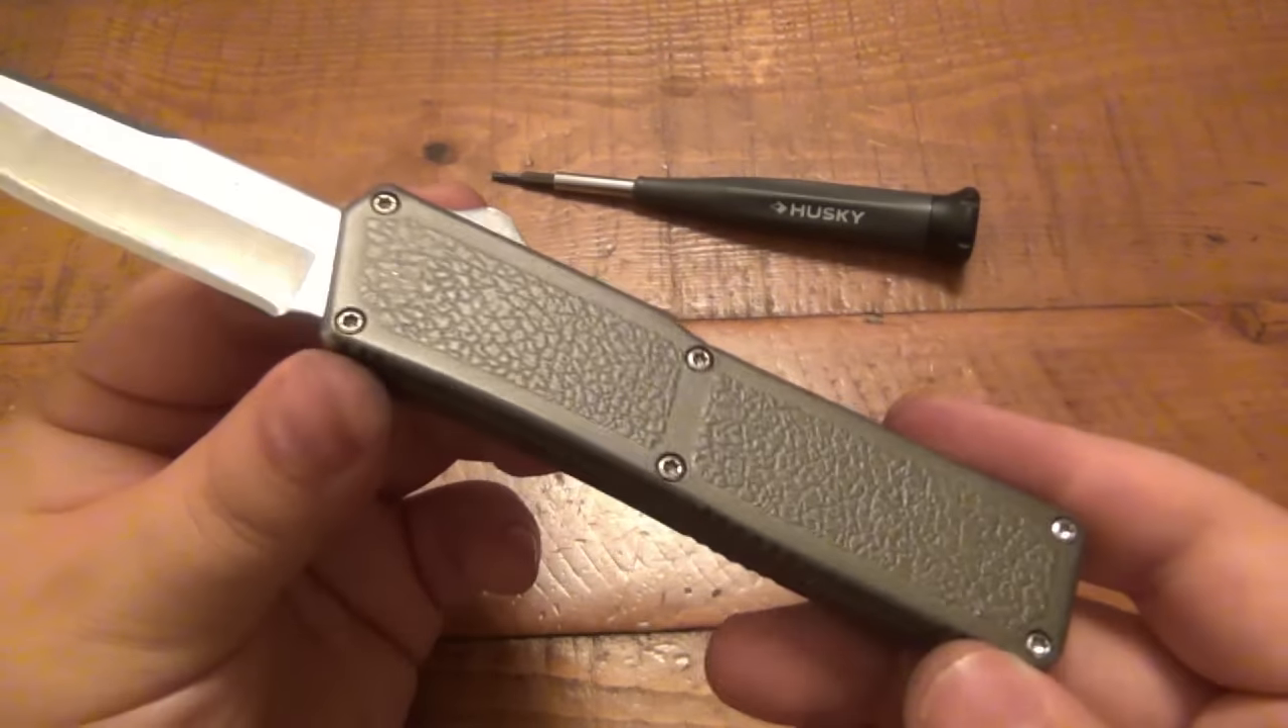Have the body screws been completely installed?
Yes.